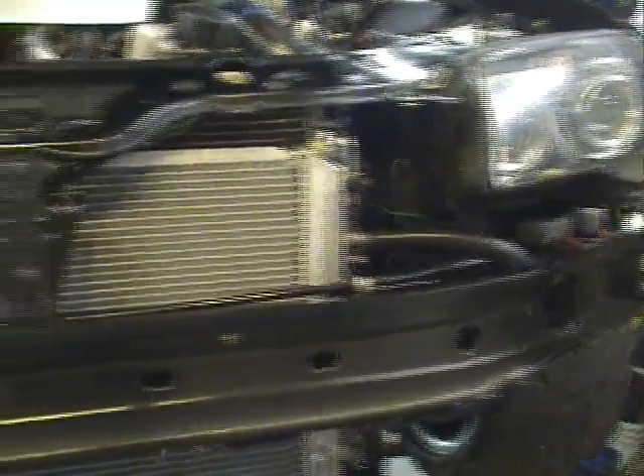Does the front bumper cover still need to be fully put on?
Yes.